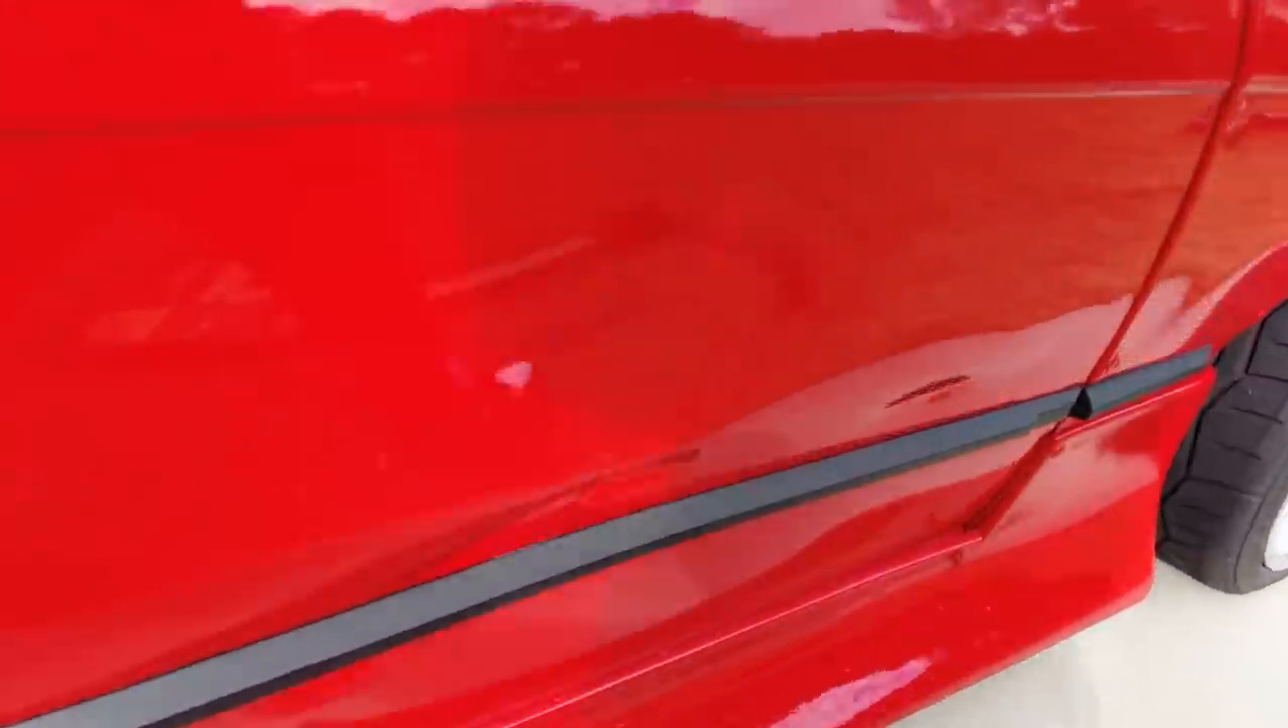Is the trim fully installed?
Yes.